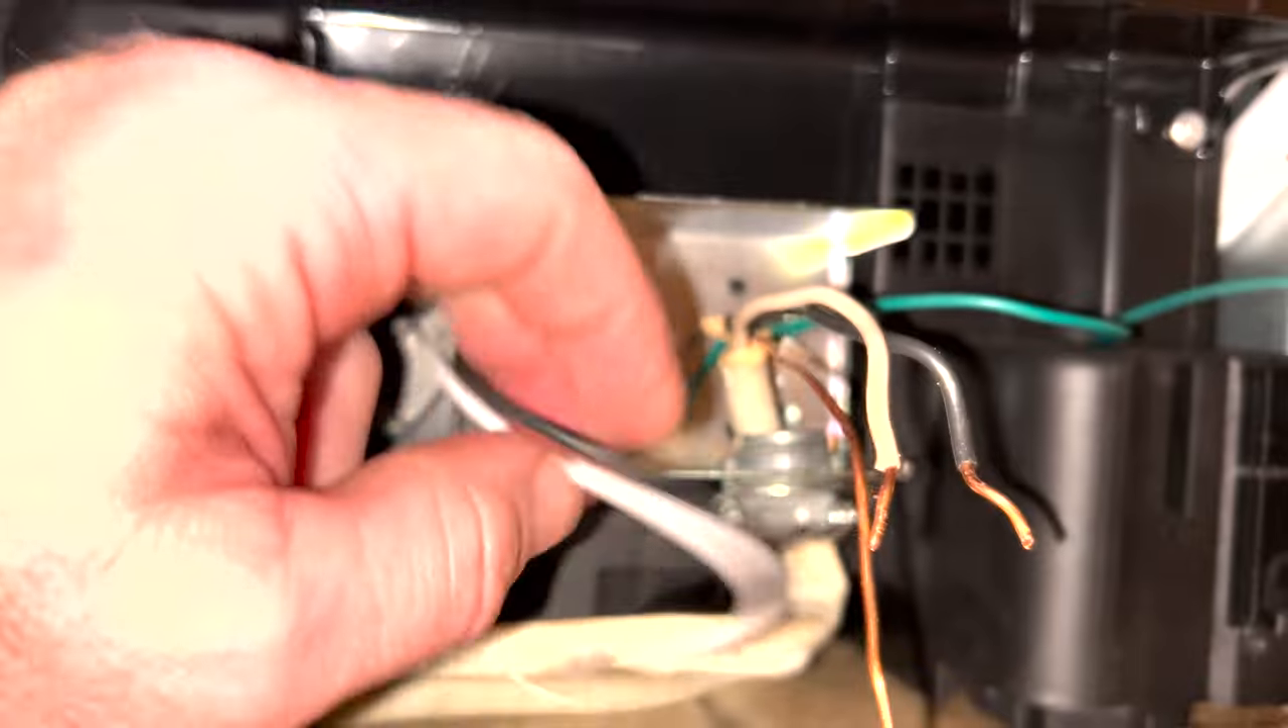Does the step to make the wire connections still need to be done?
Yes.